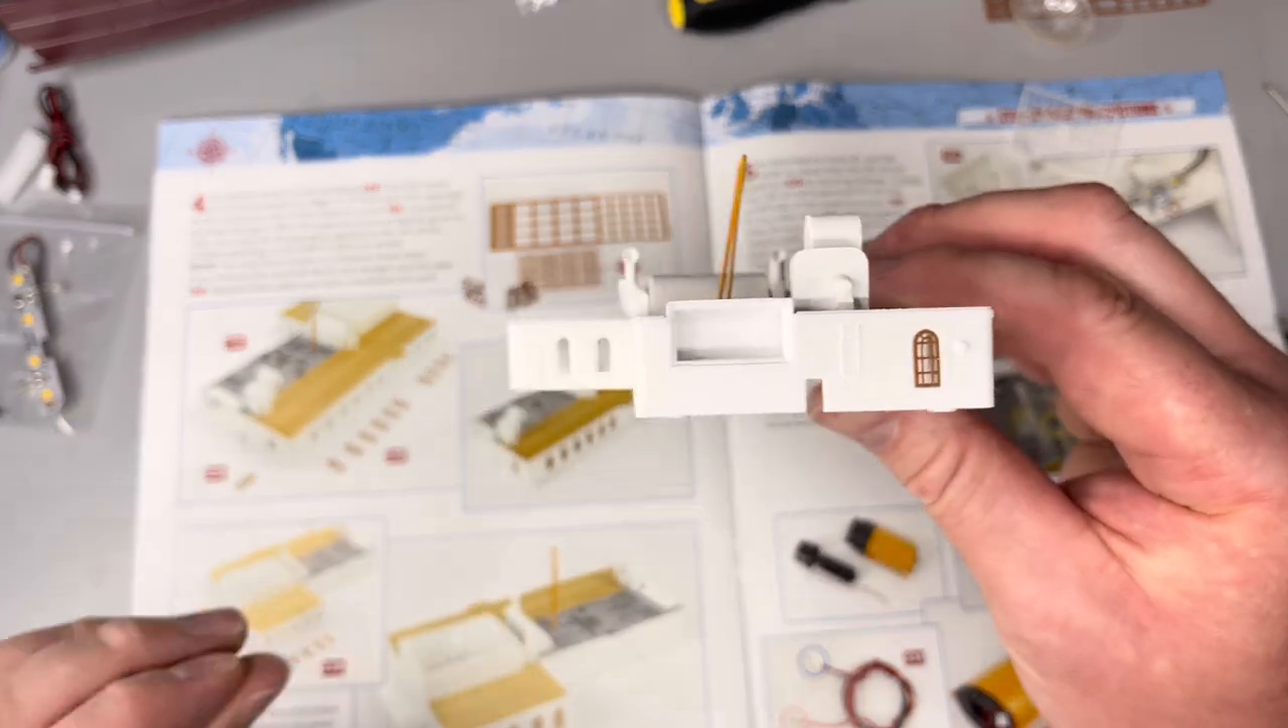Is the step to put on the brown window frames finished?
No.